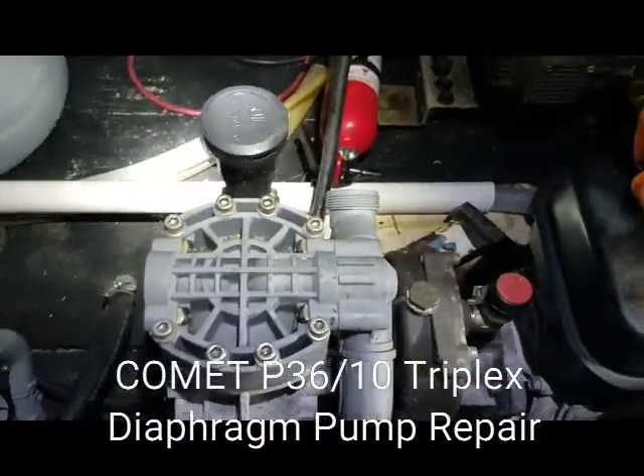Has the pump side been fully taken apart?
No.